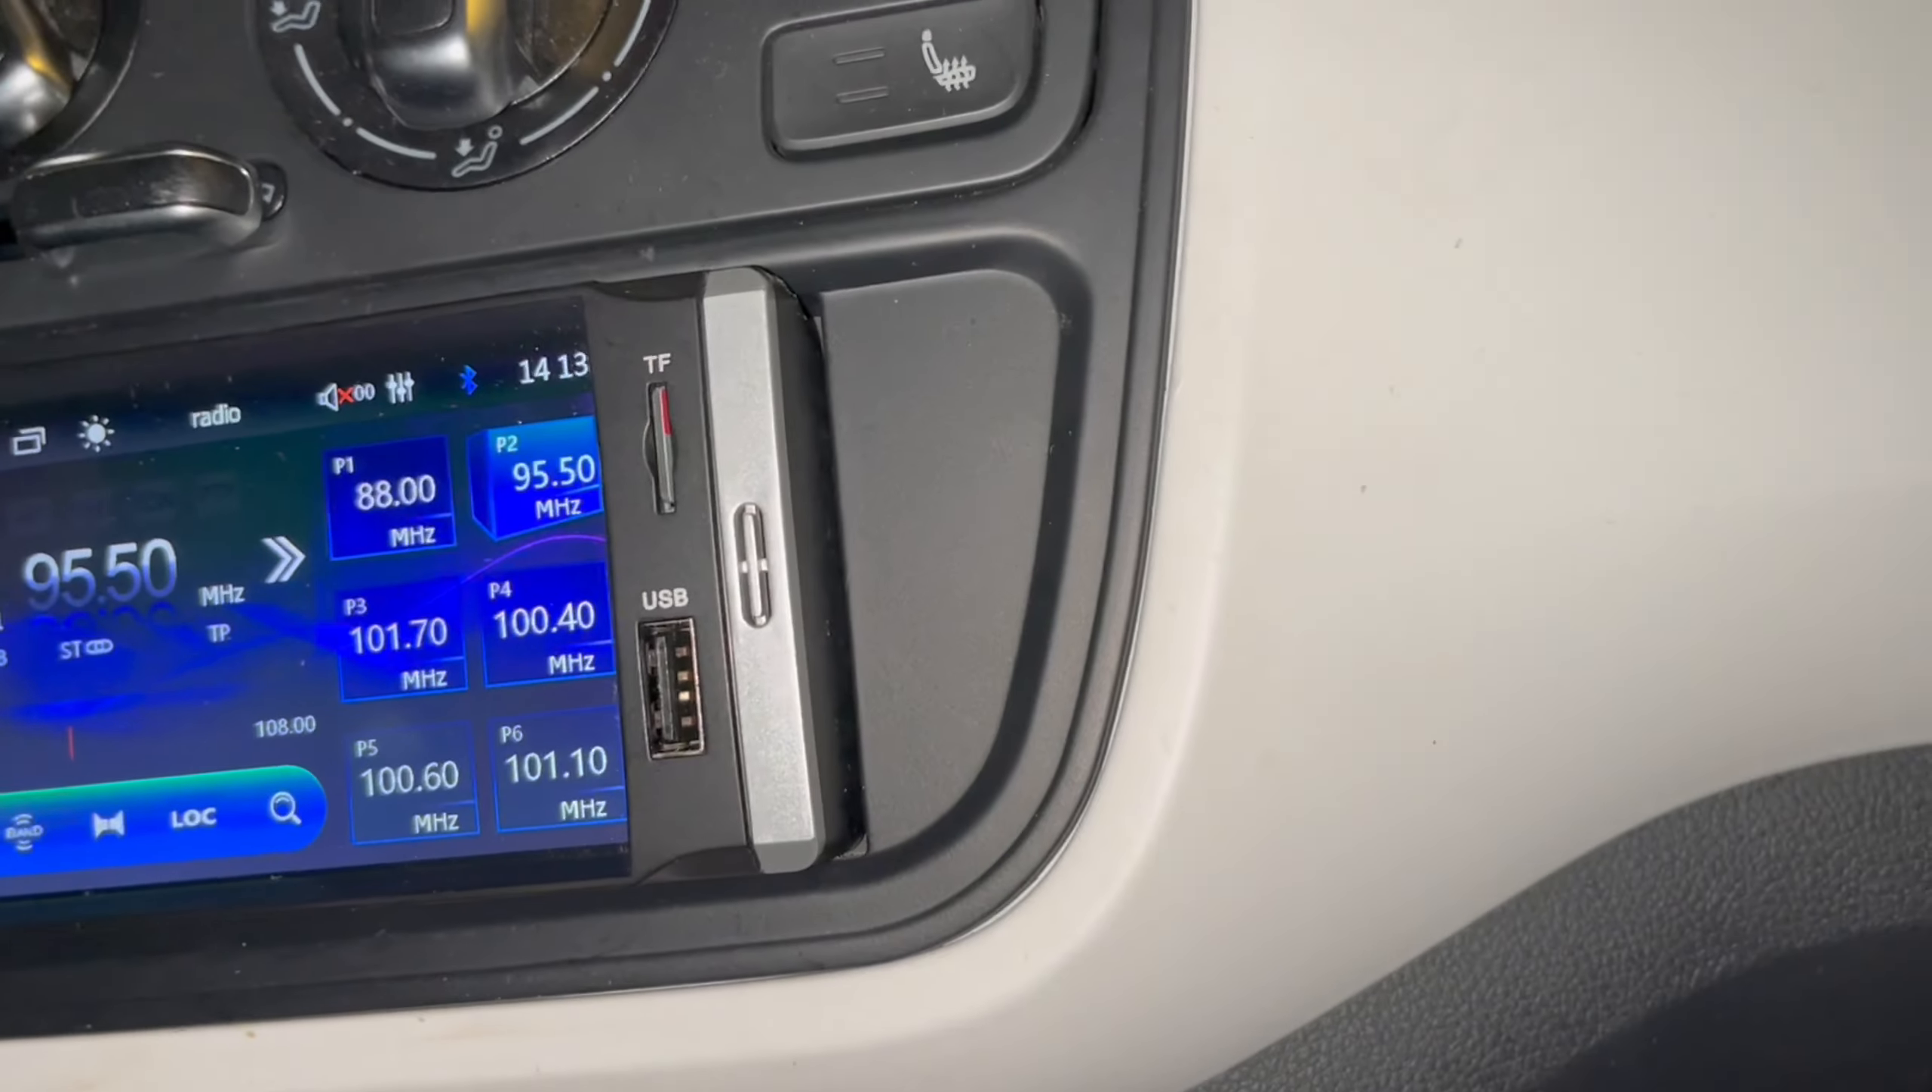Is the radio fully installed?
Yes.